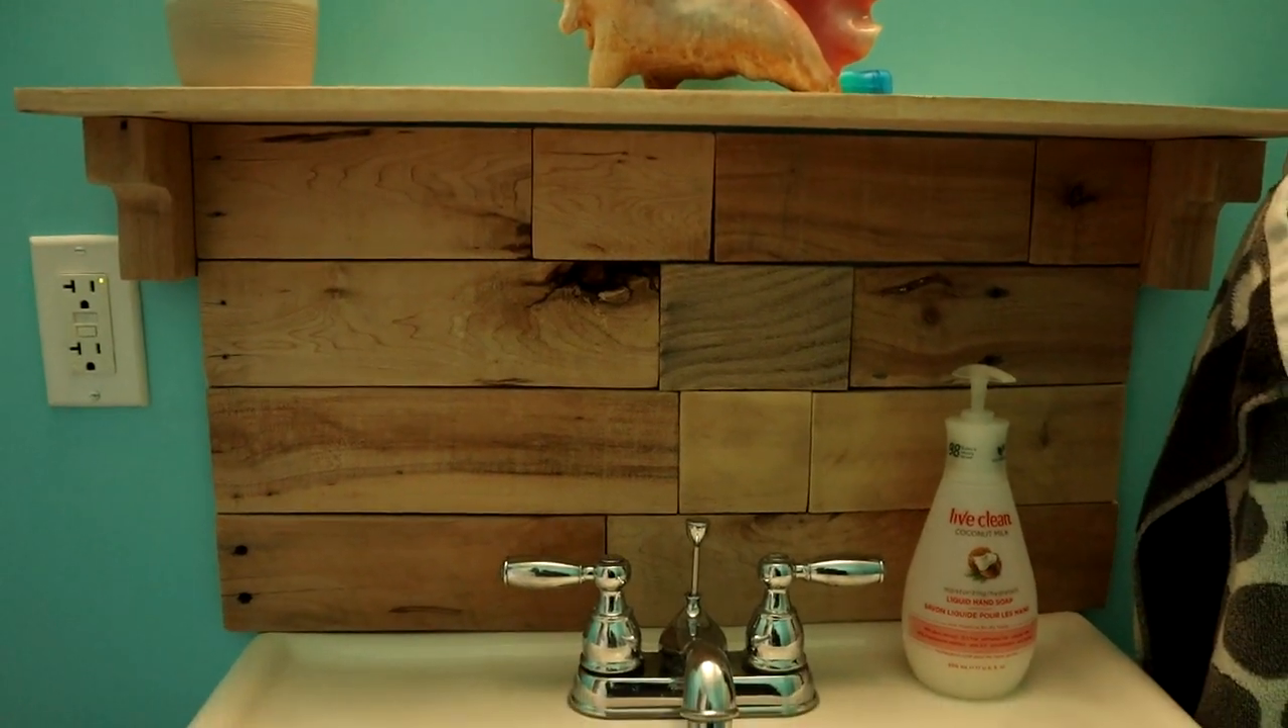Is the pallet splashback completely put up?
Yes.